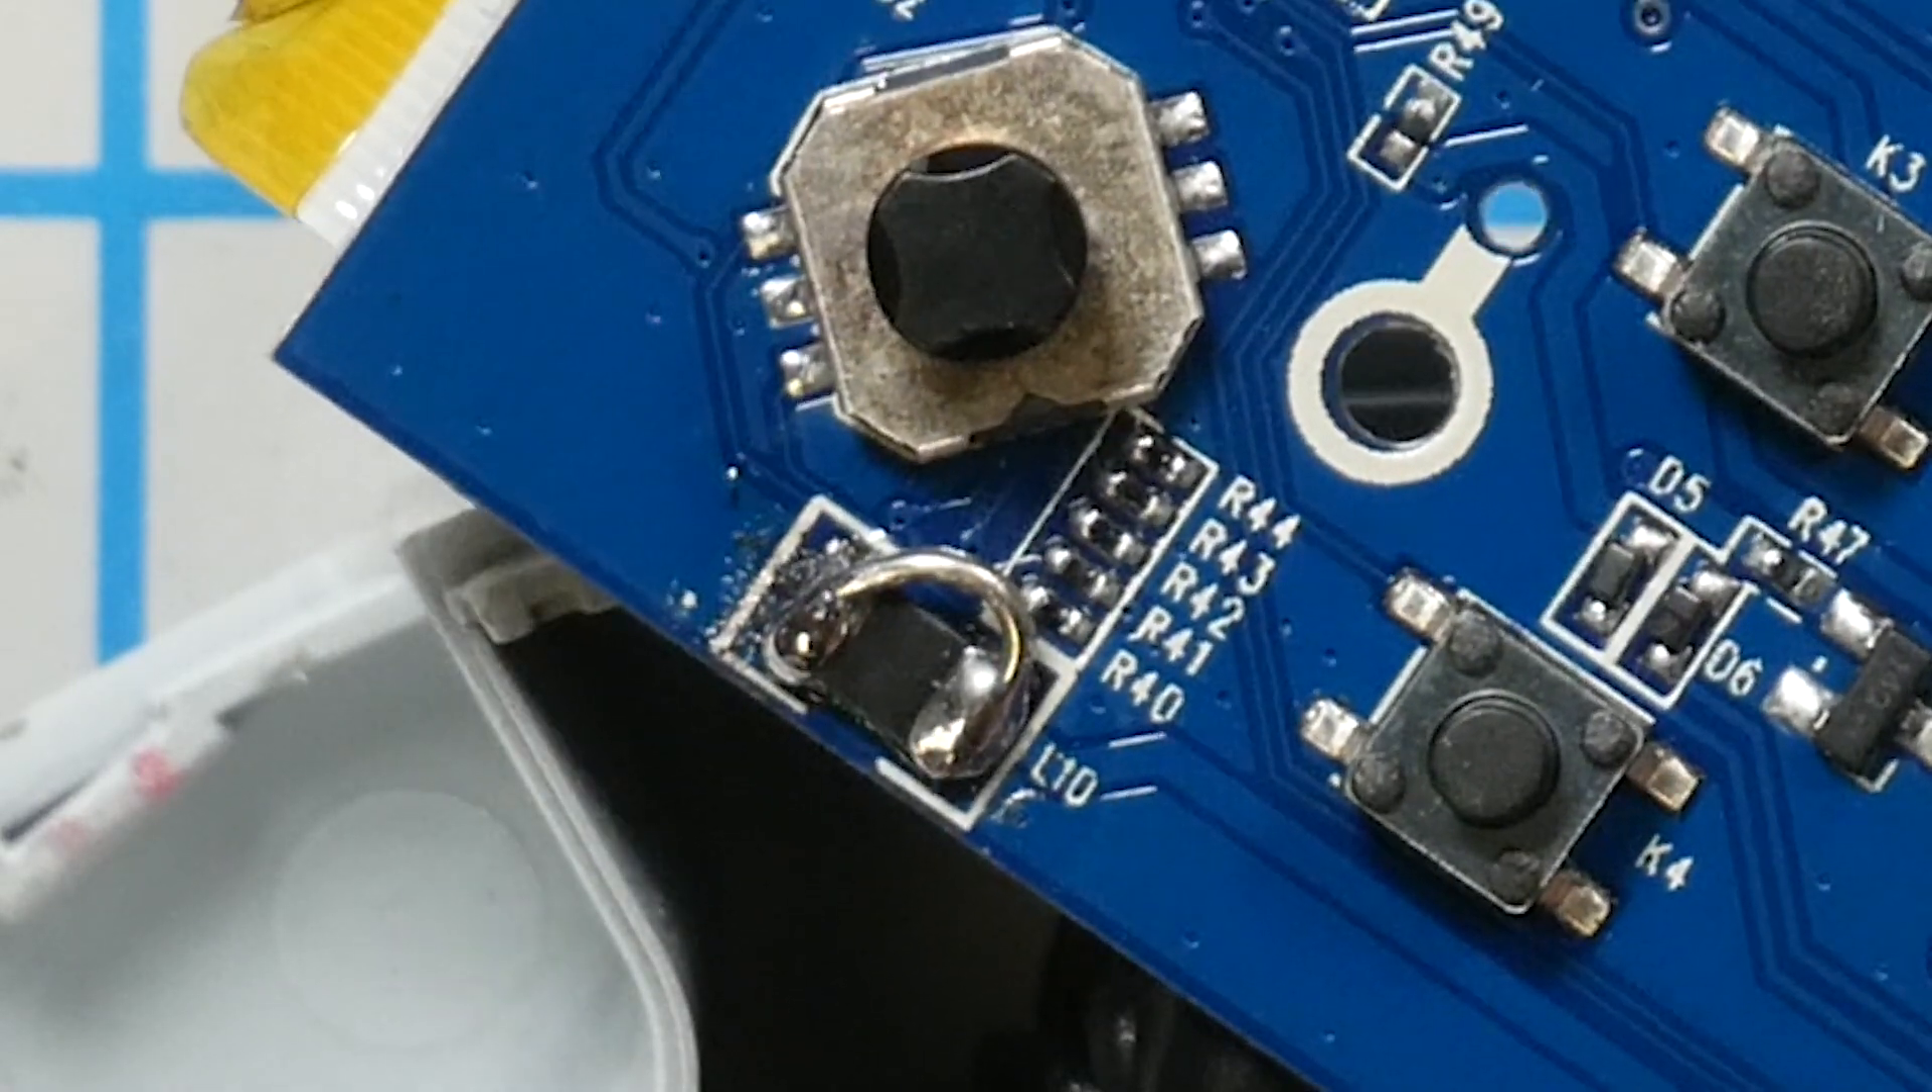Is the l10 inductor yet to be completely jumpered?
No.